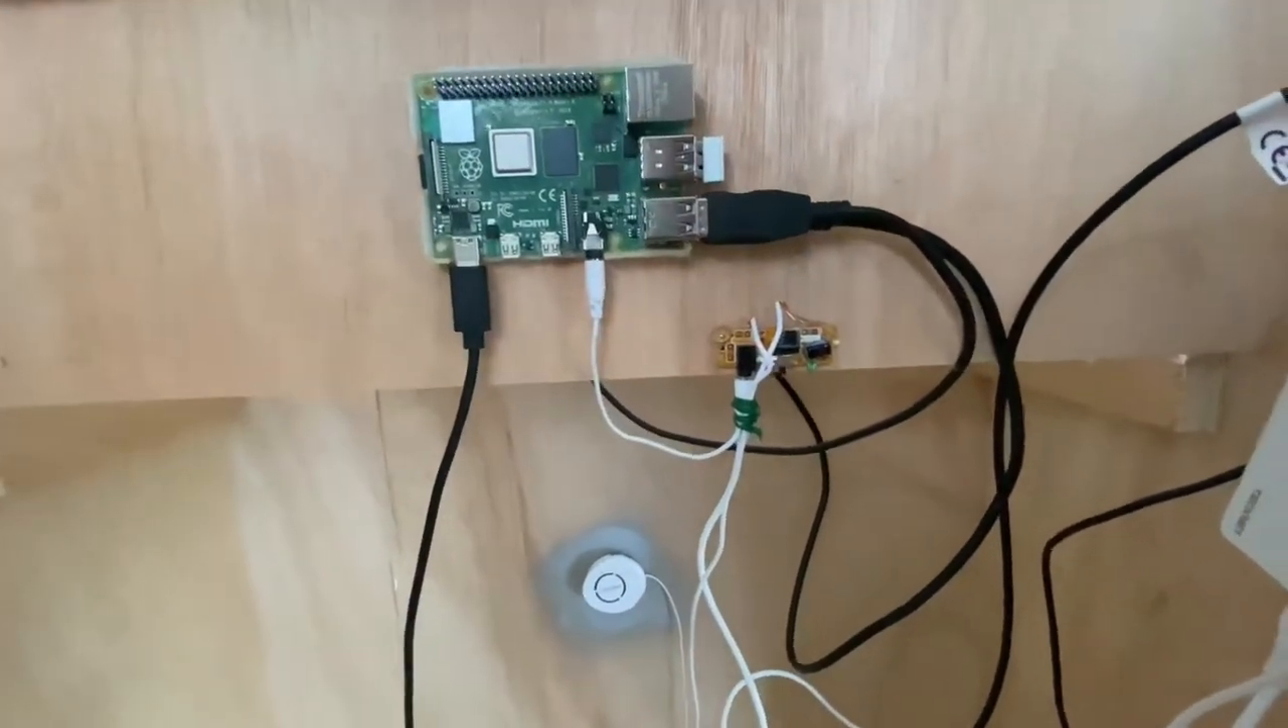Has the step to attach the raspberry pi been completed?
Yes.